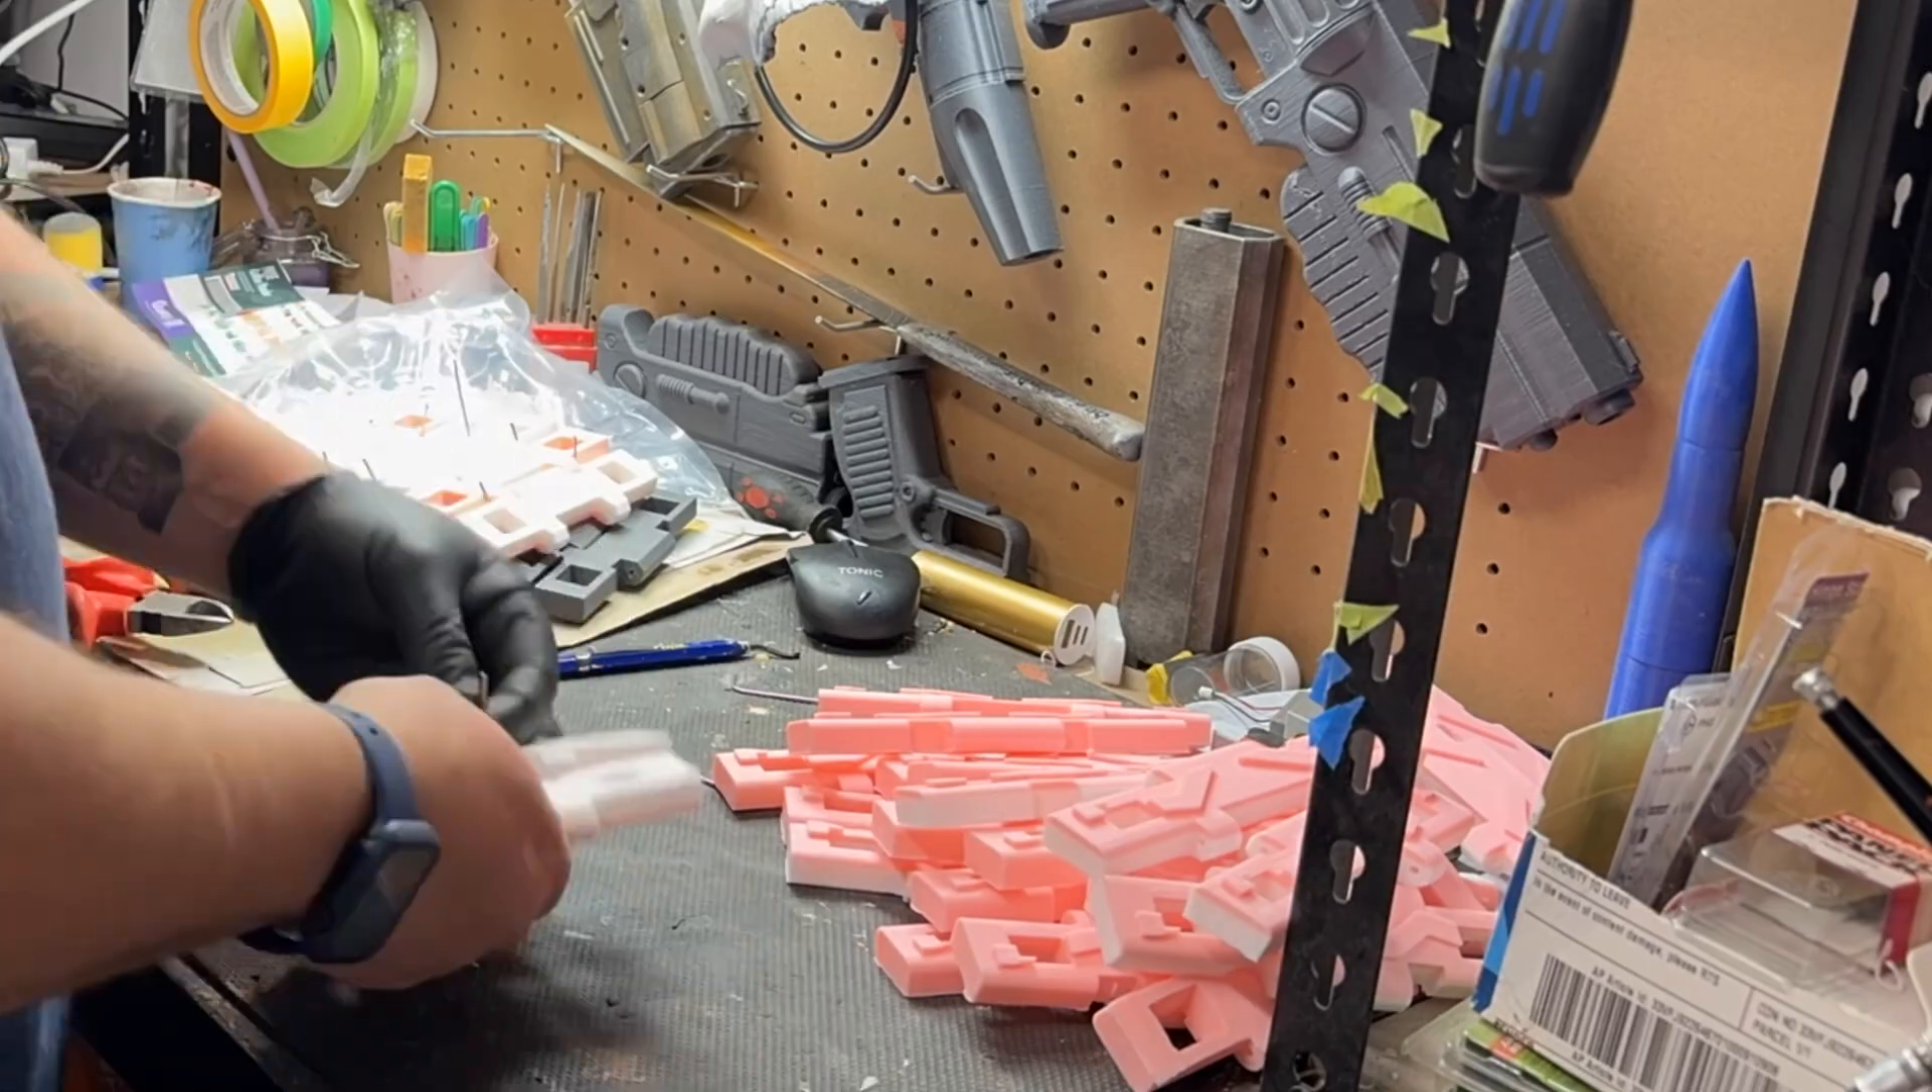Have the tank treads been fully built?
No.